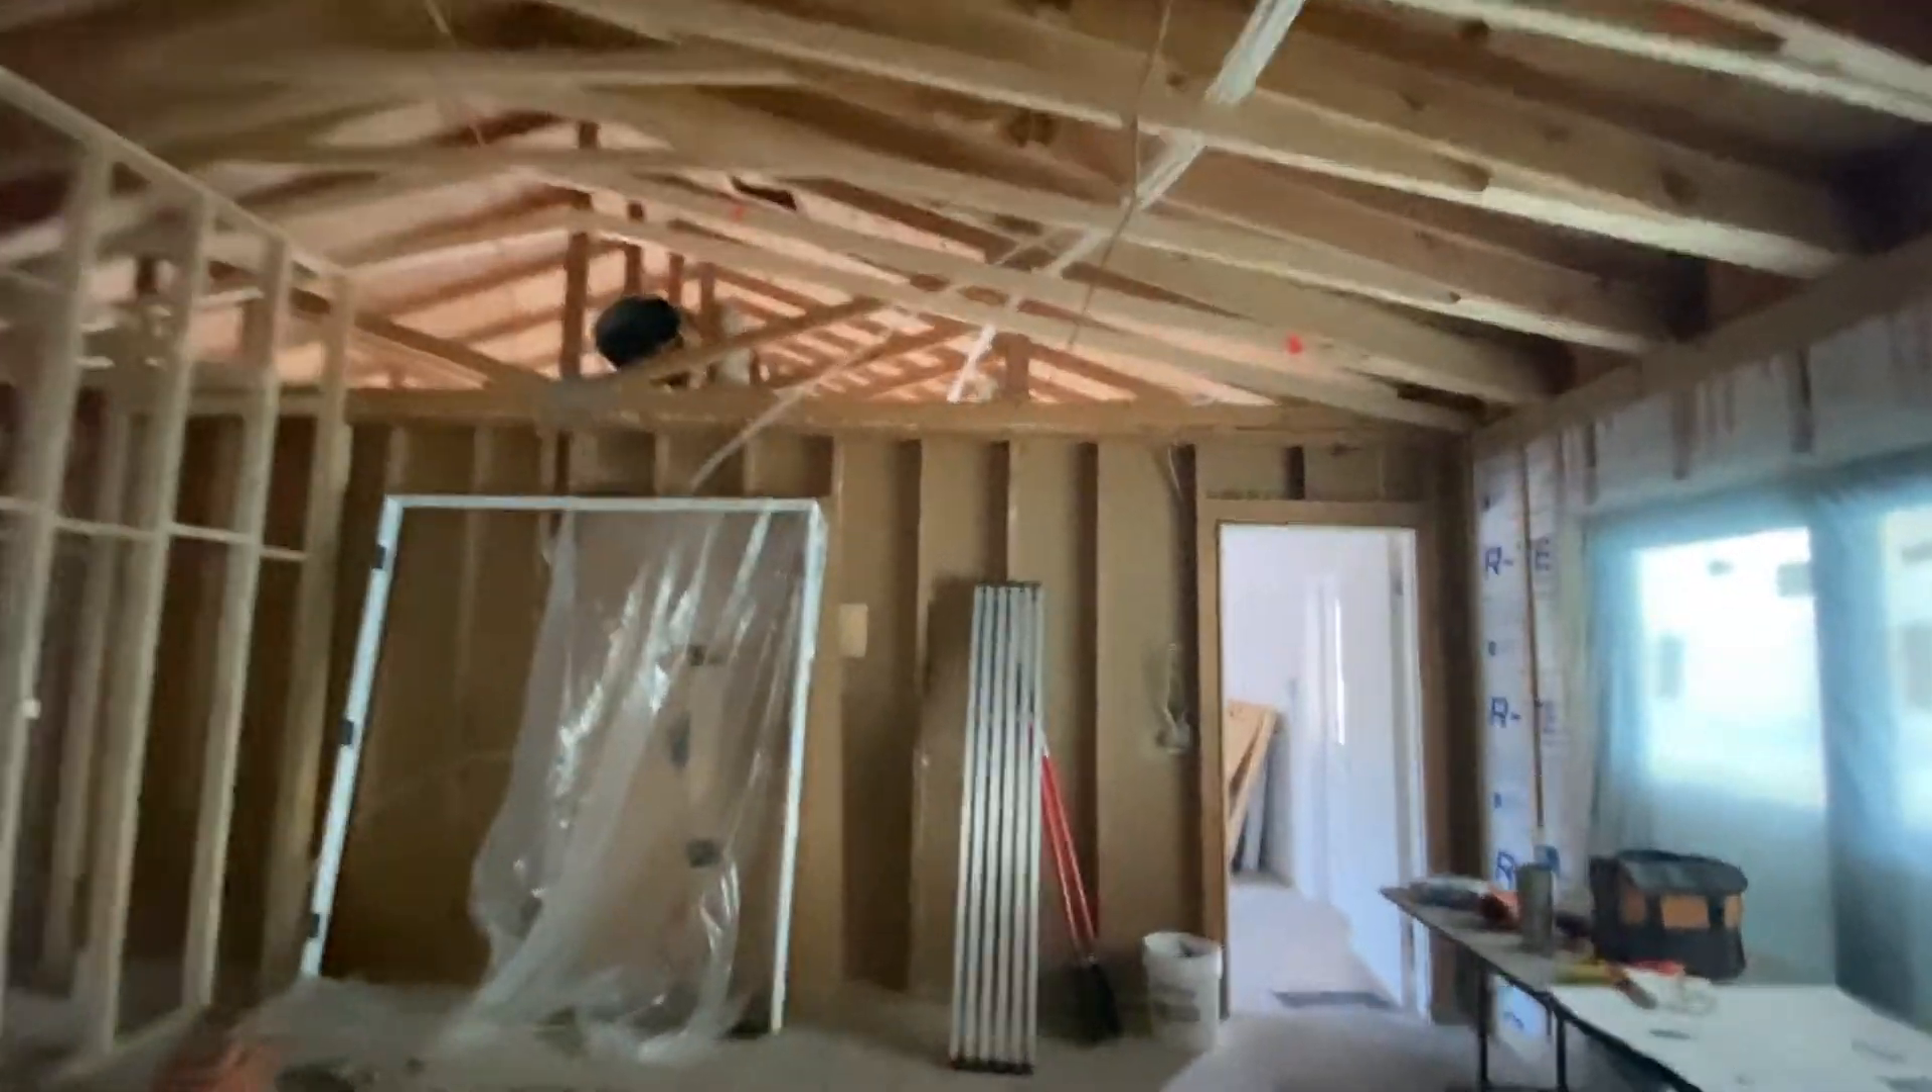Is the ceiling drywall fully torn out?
Yes.